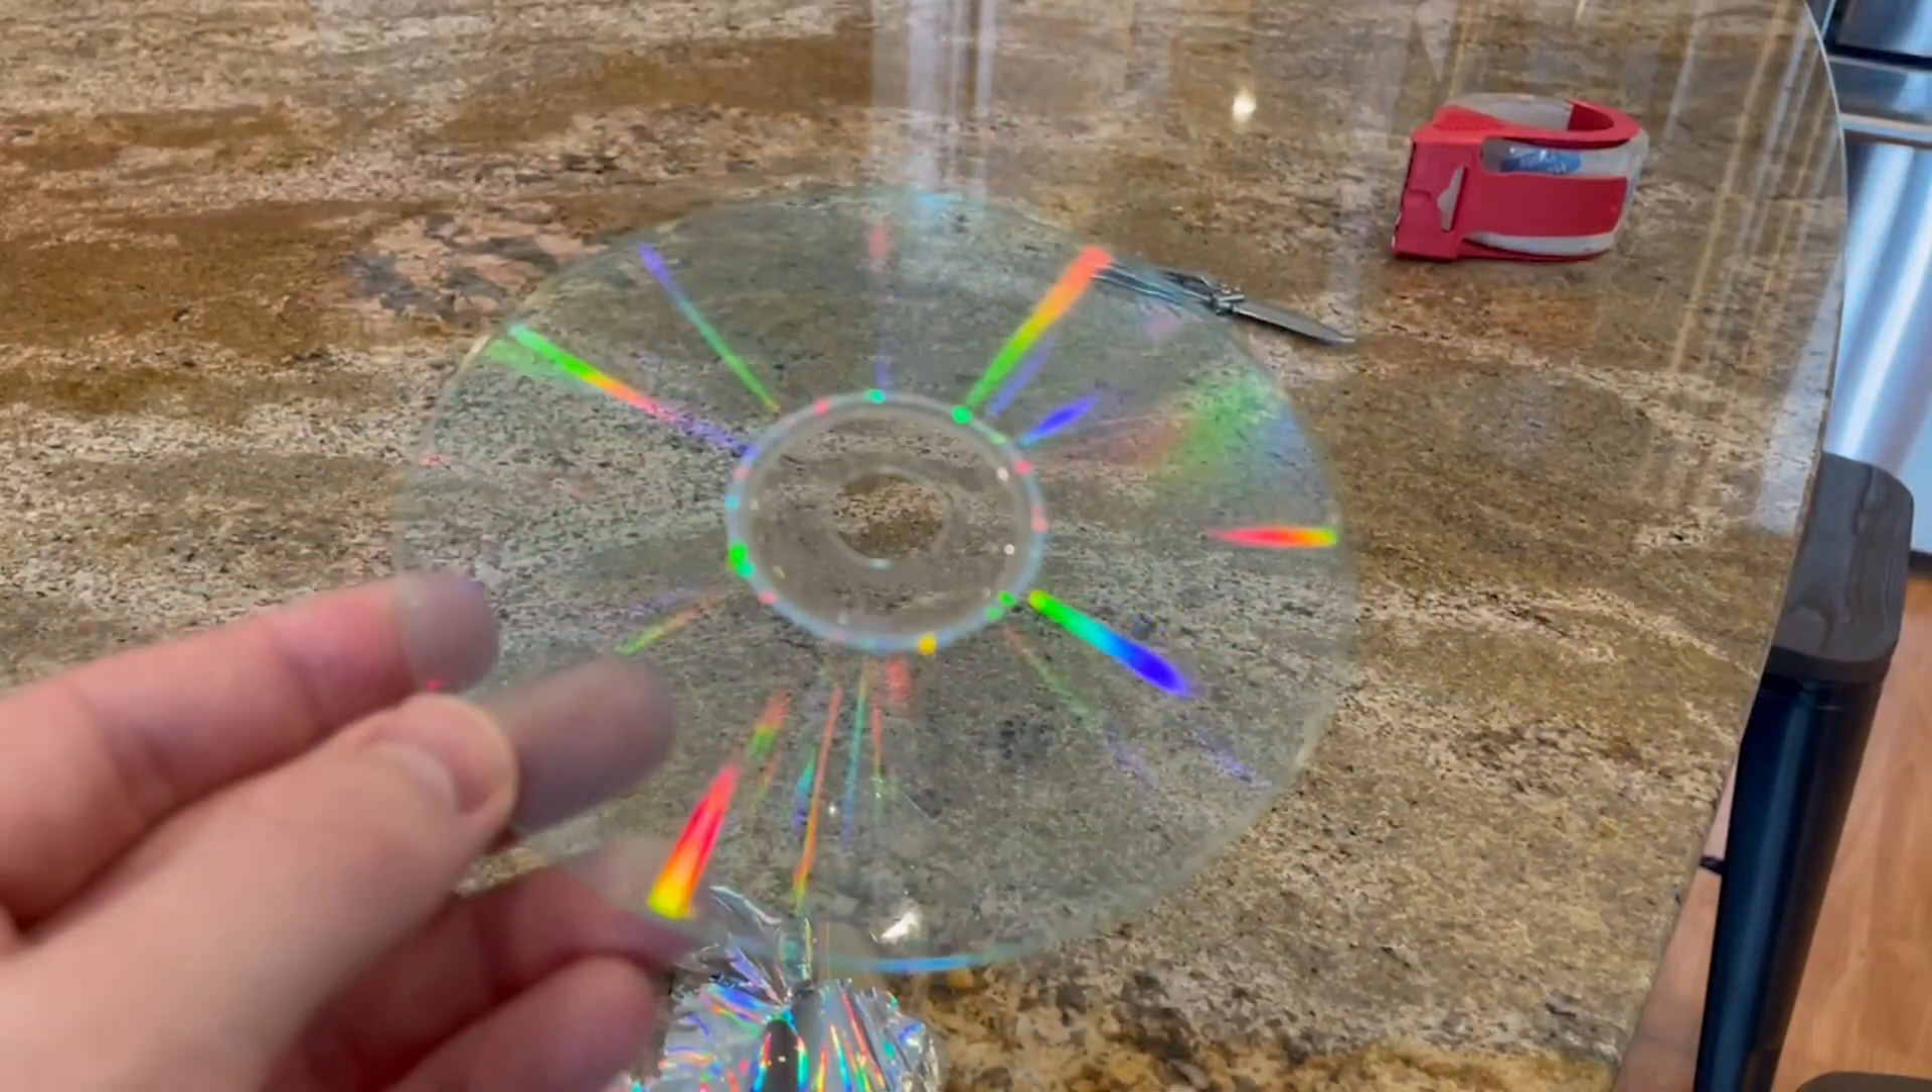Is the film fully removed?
Yes.